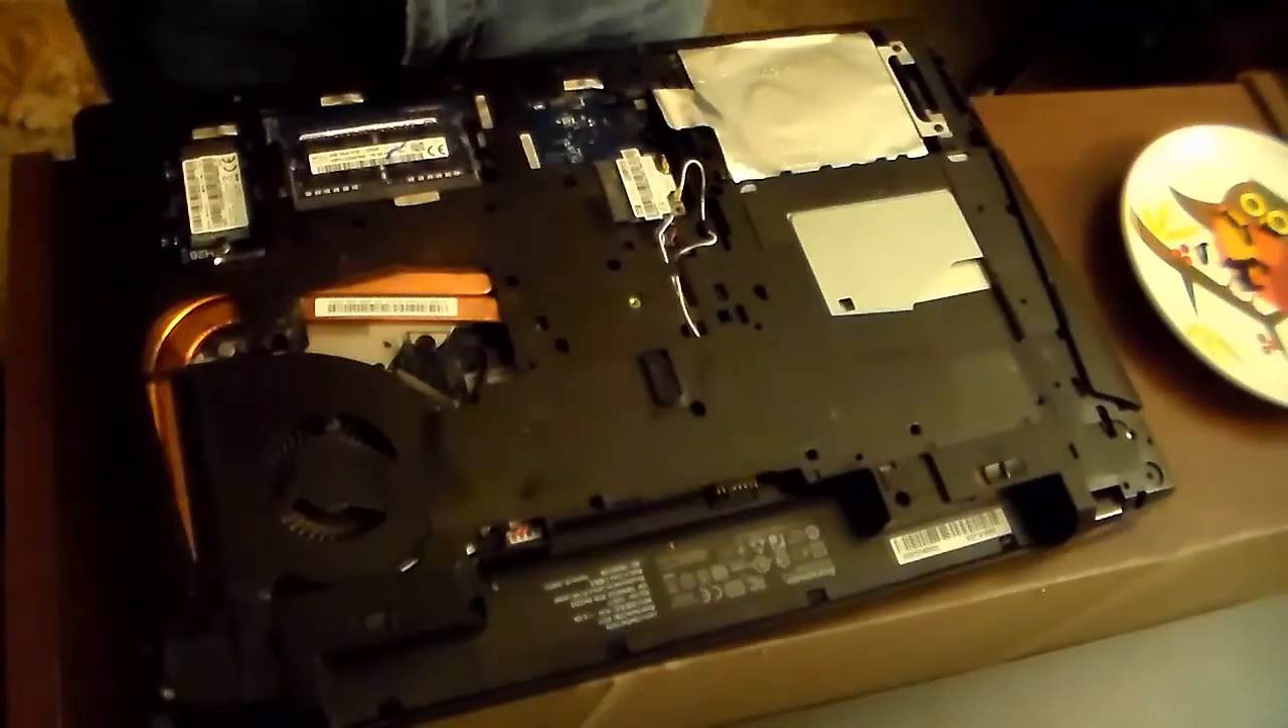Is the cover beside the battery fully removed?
Yes.